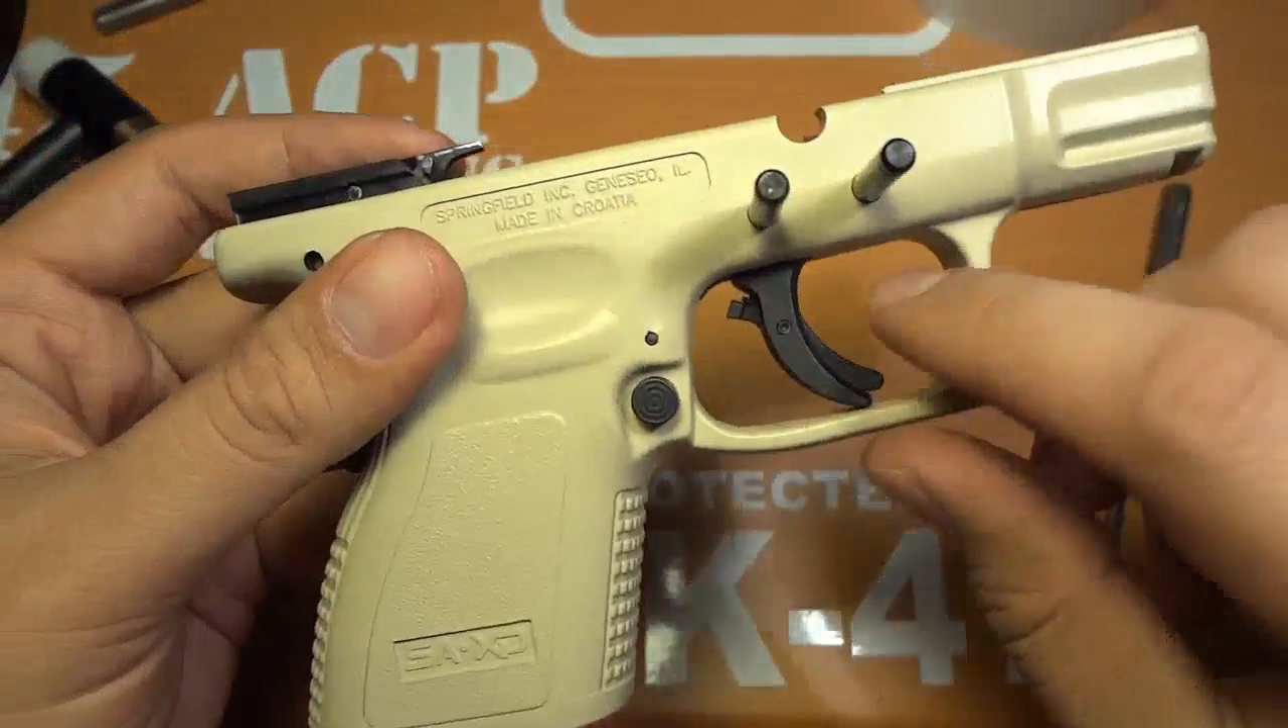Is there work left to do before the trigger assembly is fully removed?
Yes.